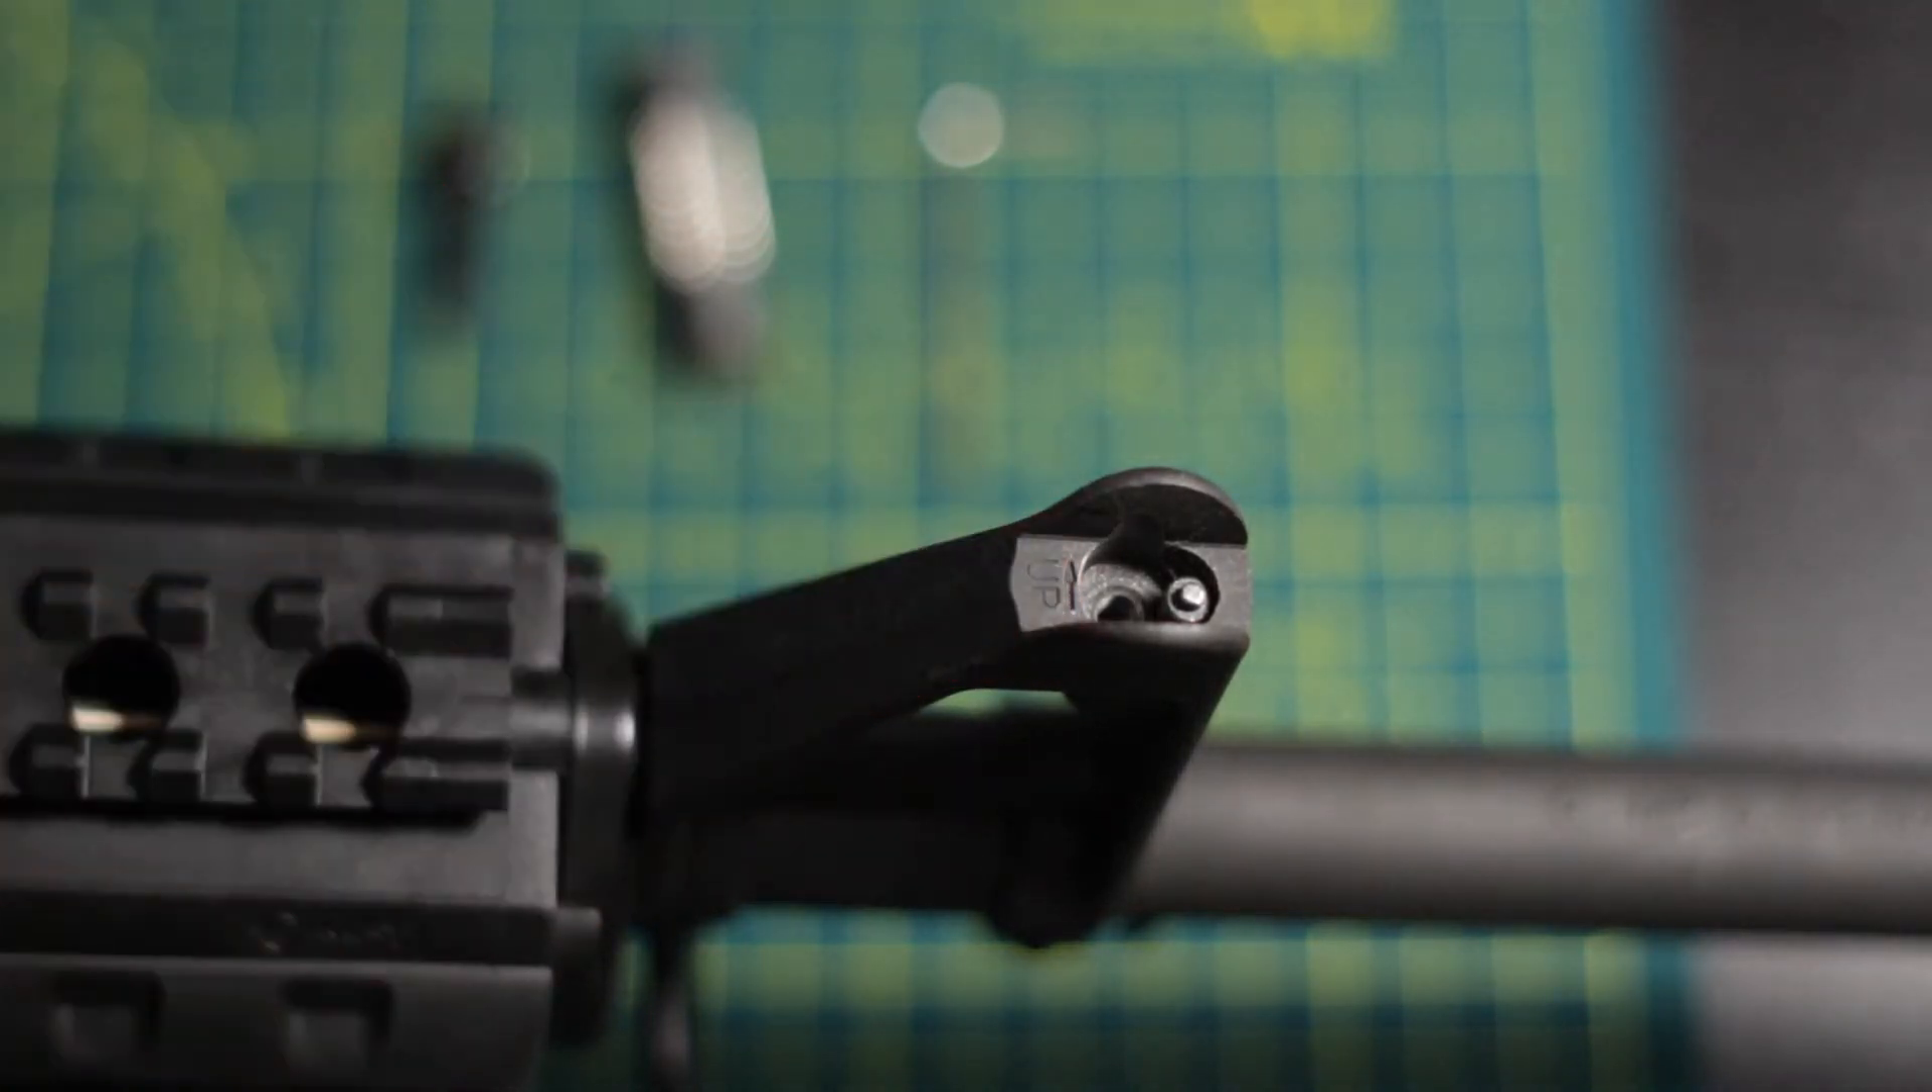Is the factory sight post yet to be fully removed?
No.